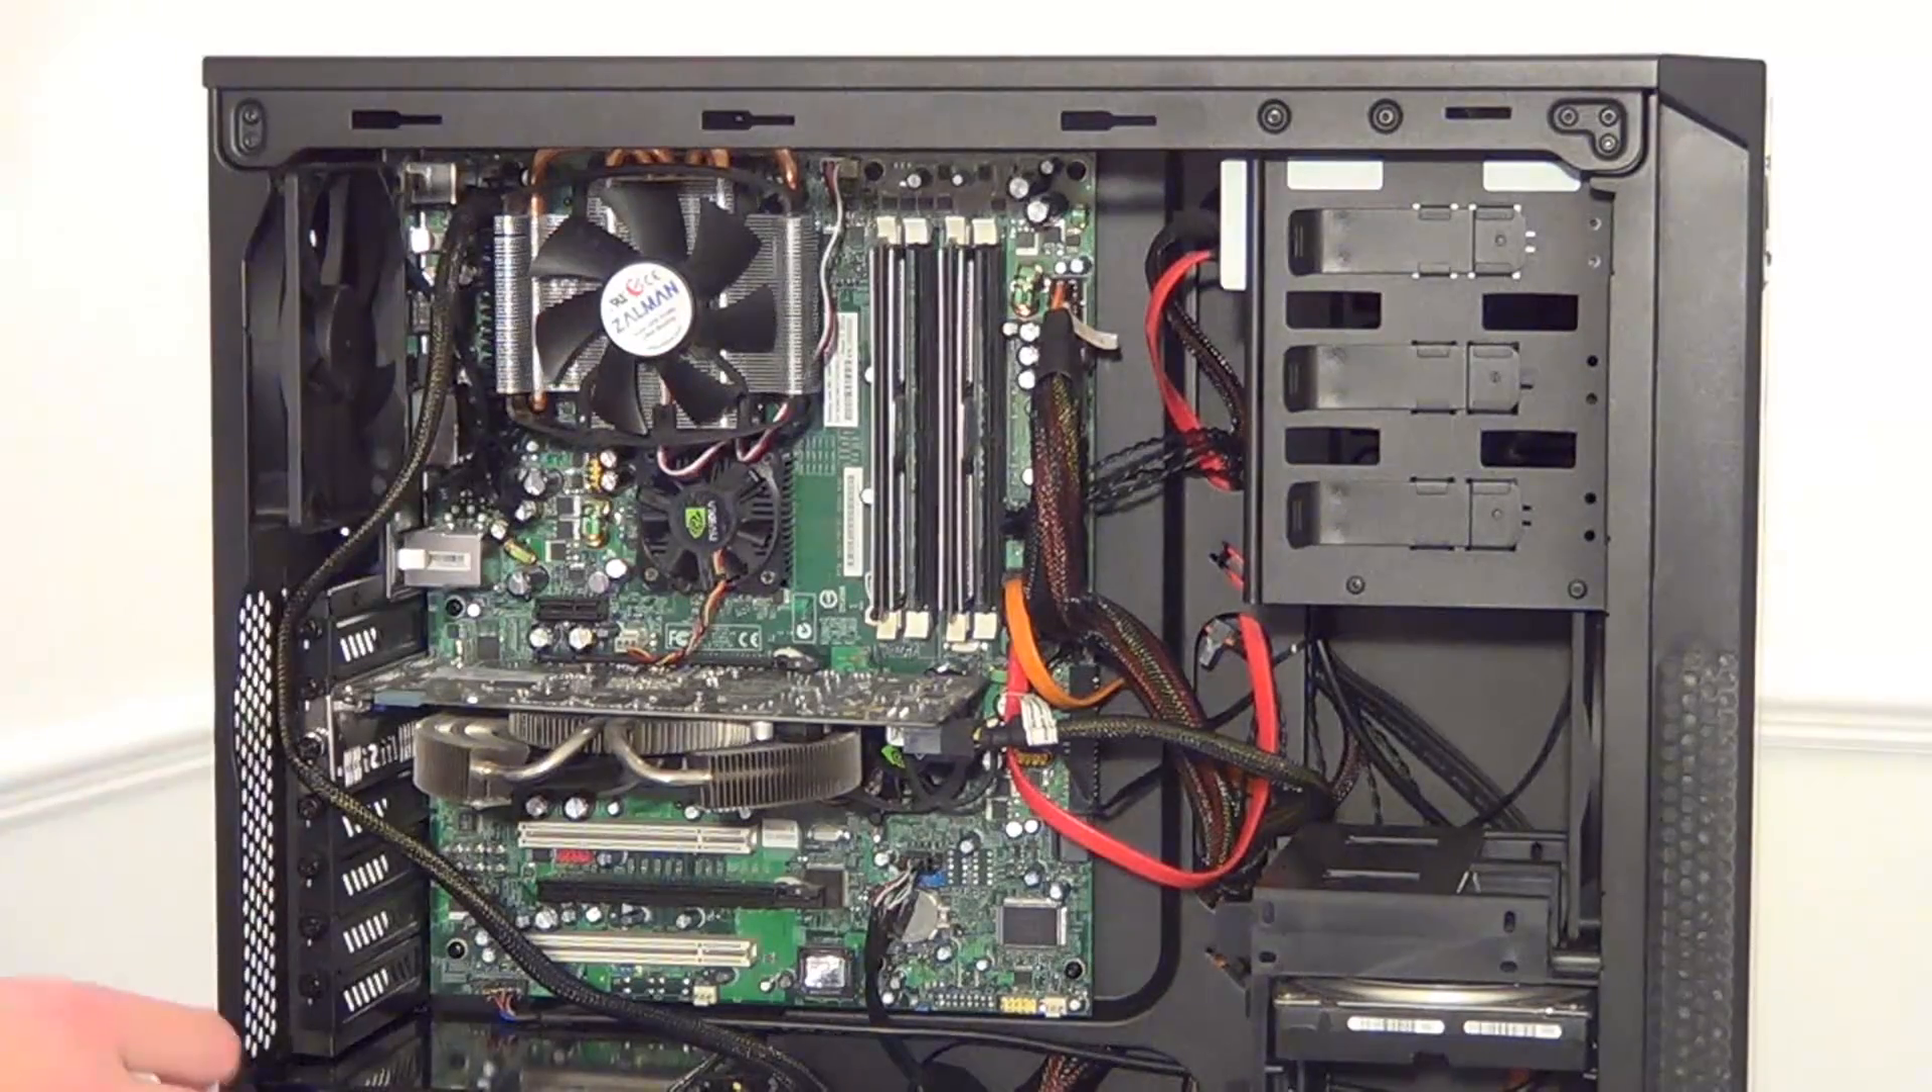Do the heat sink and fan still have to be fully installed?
No.